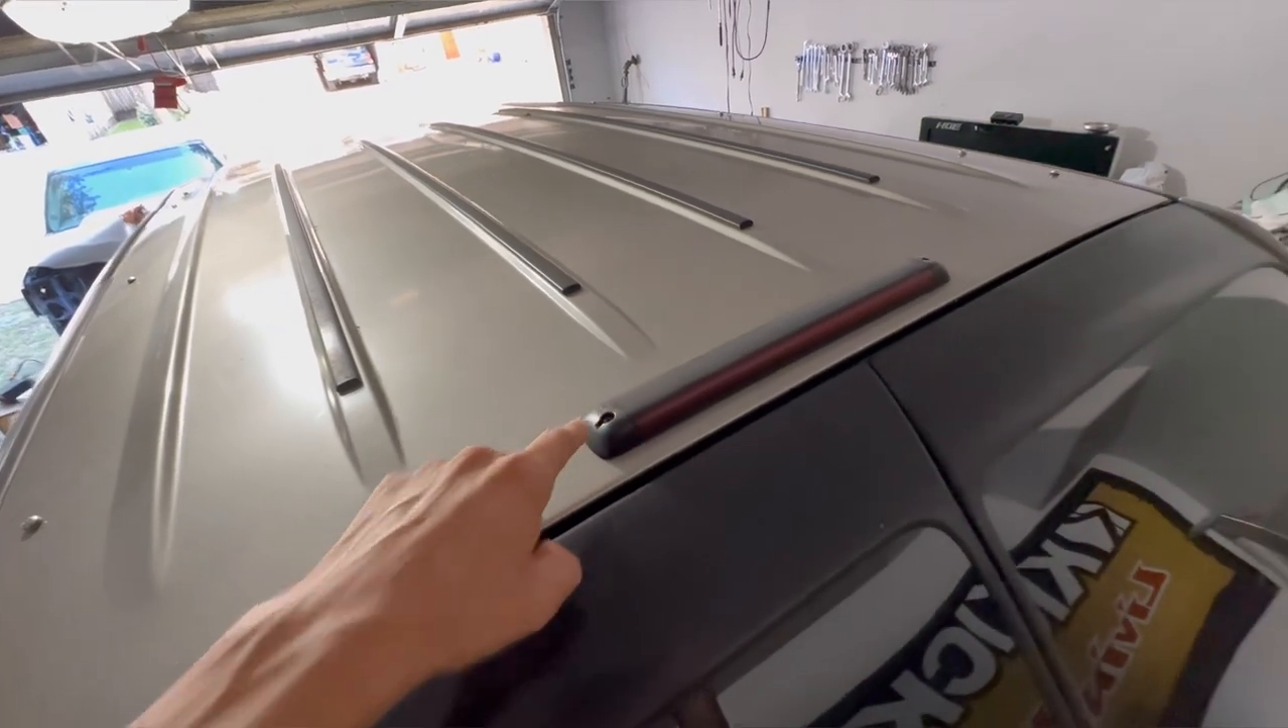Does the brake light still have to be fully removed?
Yes.